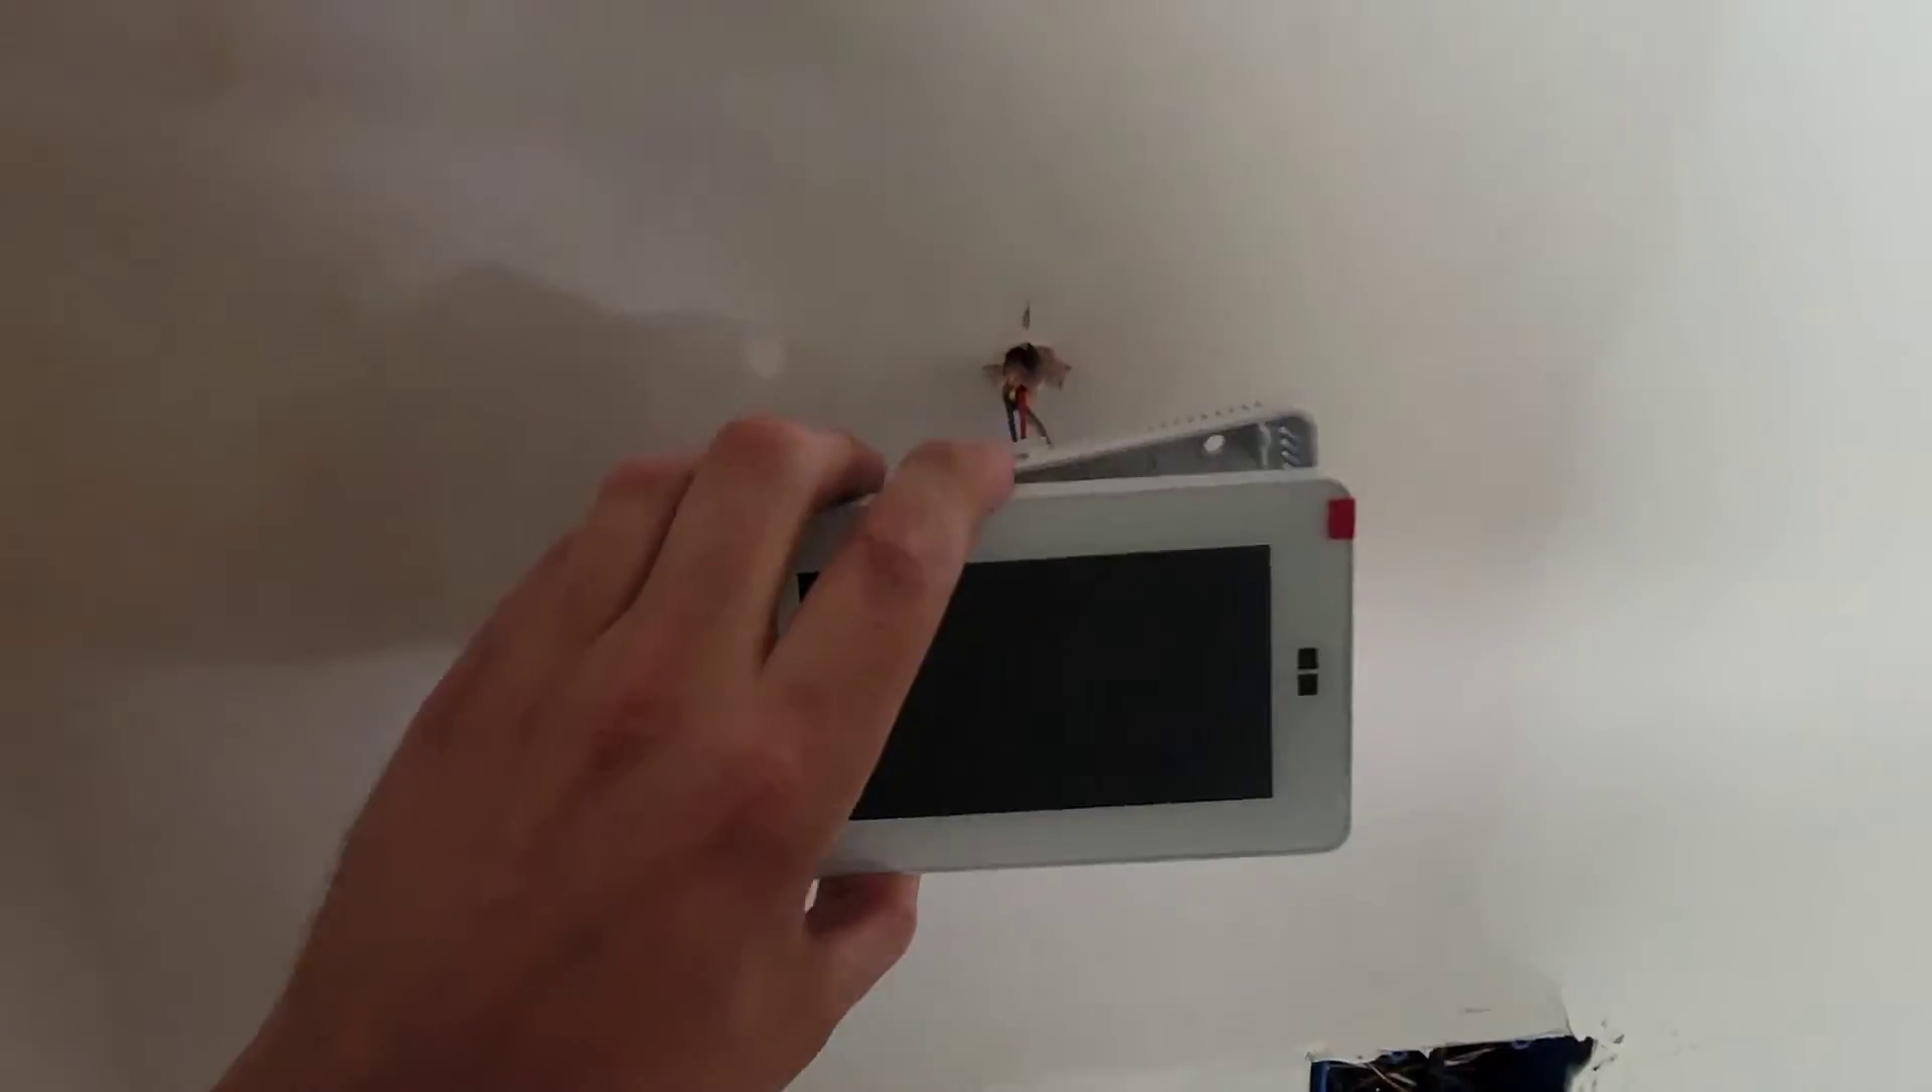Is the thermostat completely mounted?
No.